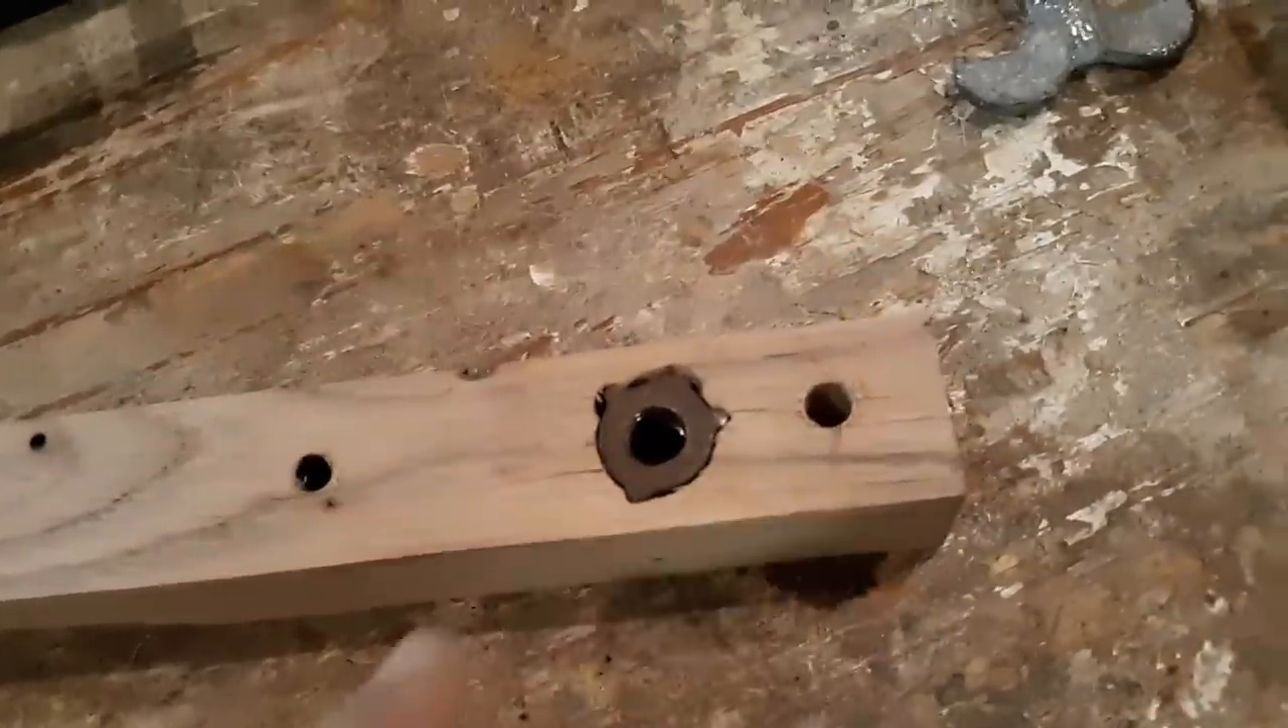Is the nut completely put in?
Yes.